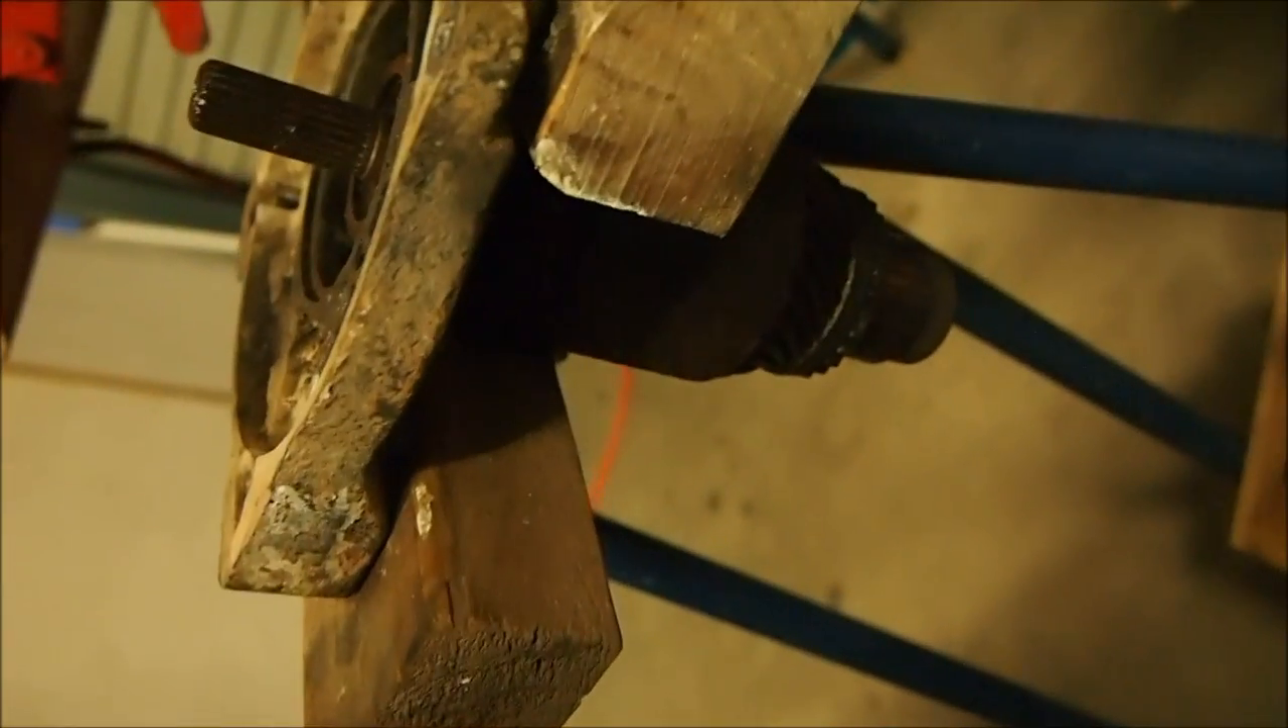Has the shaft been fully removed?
No.